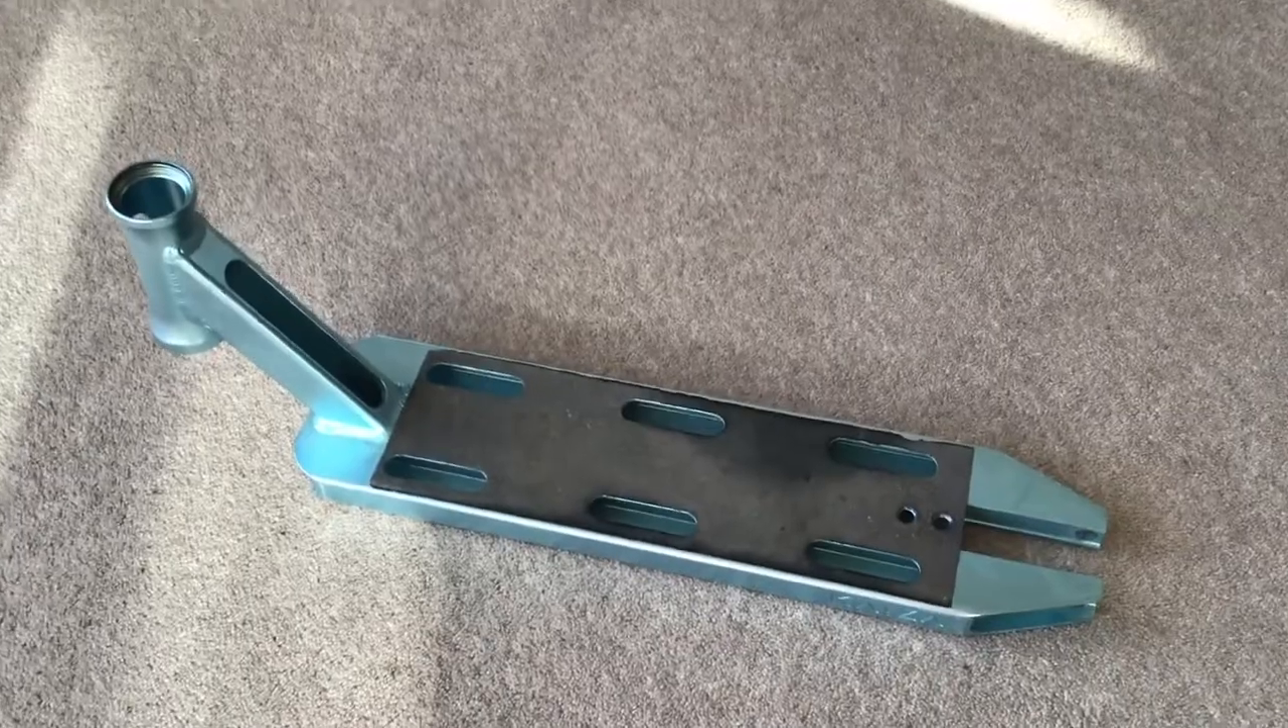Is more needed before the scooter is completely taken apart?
No.